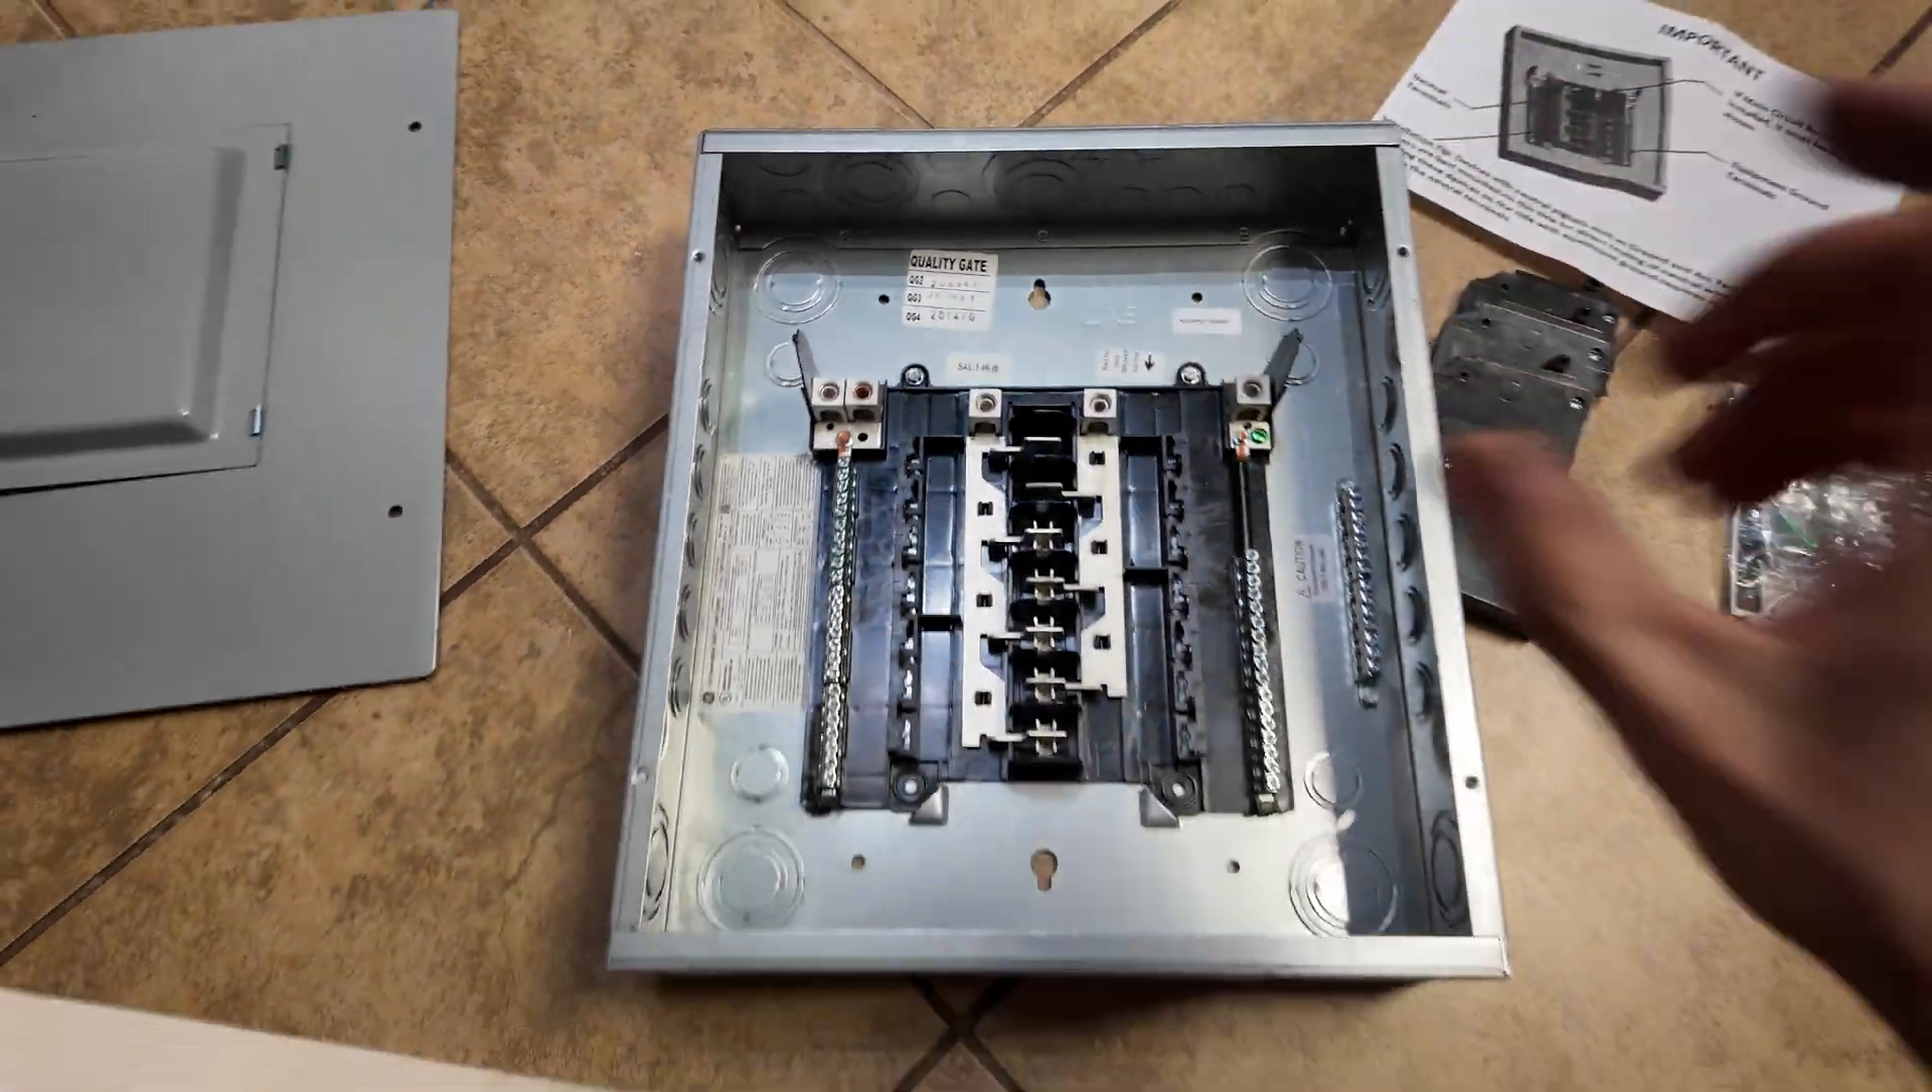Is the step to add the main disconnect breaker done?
No.